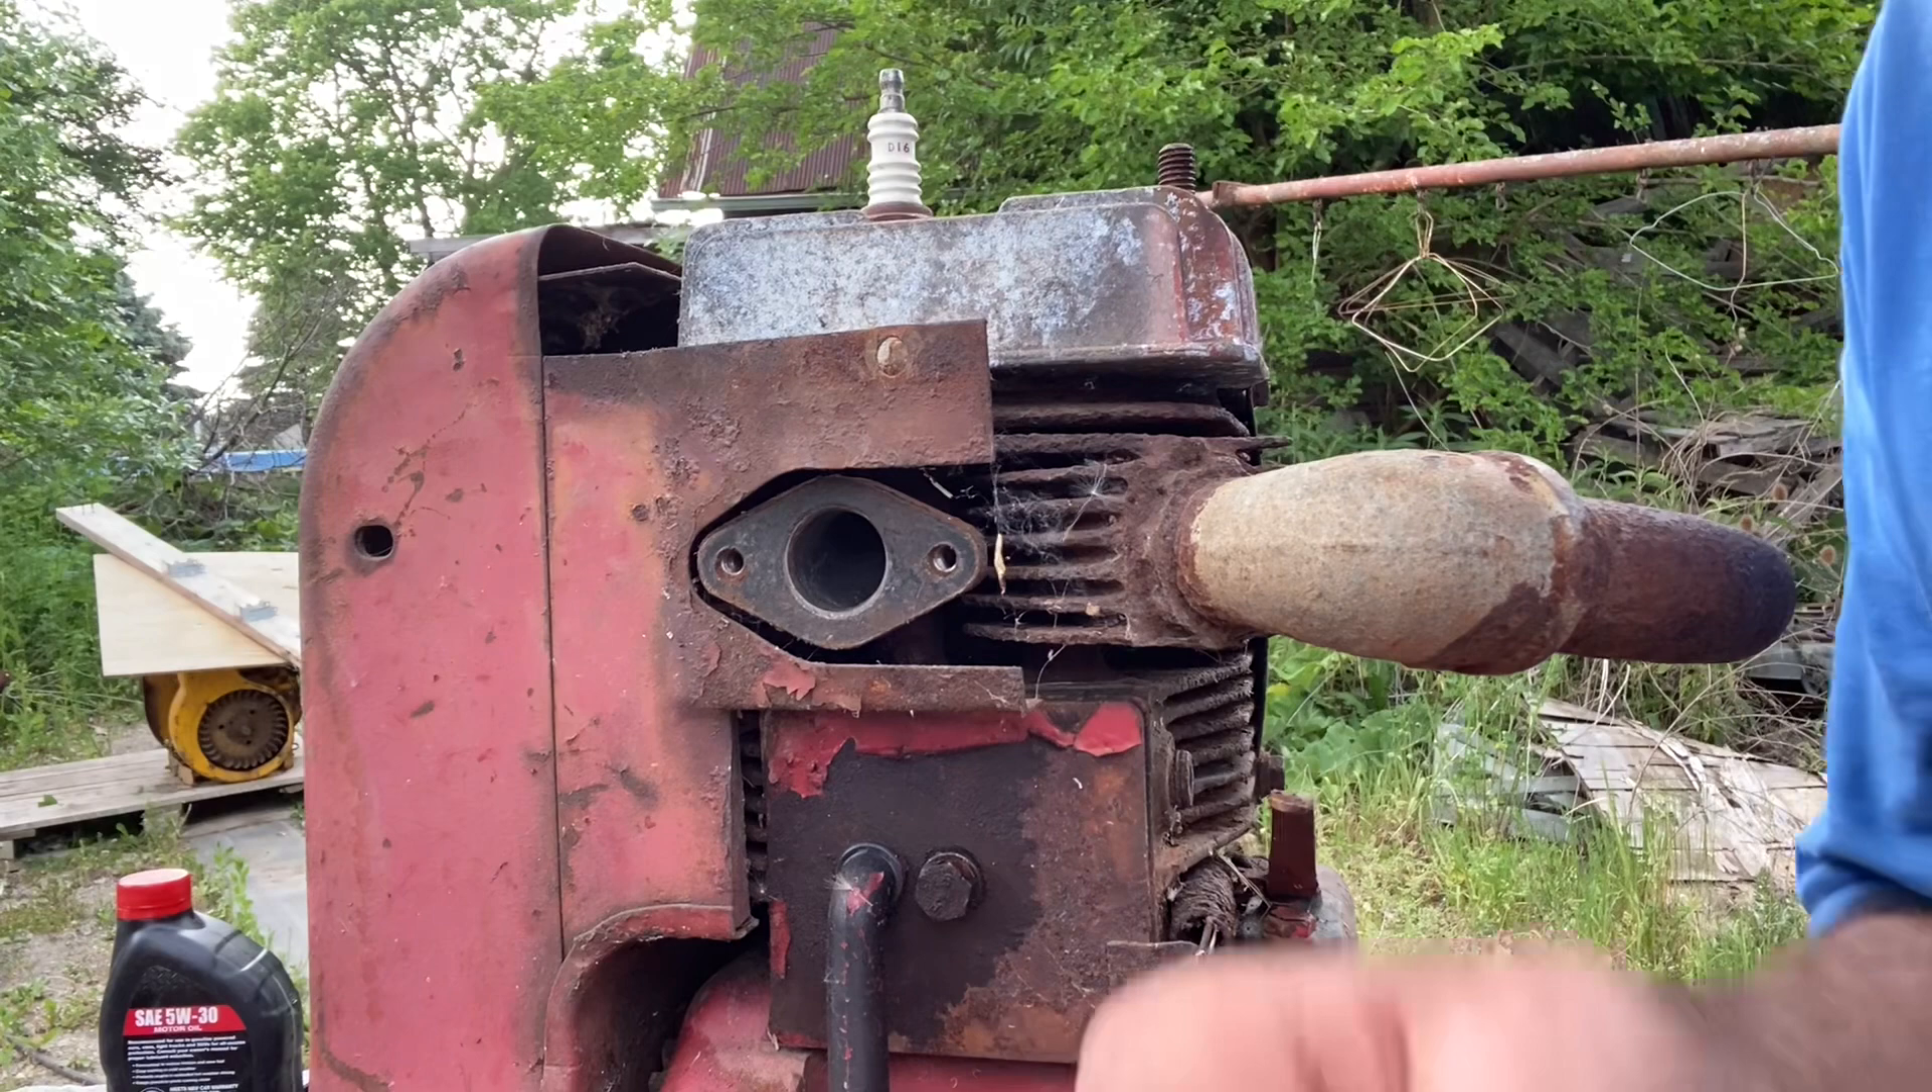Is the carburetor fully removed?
Yes.